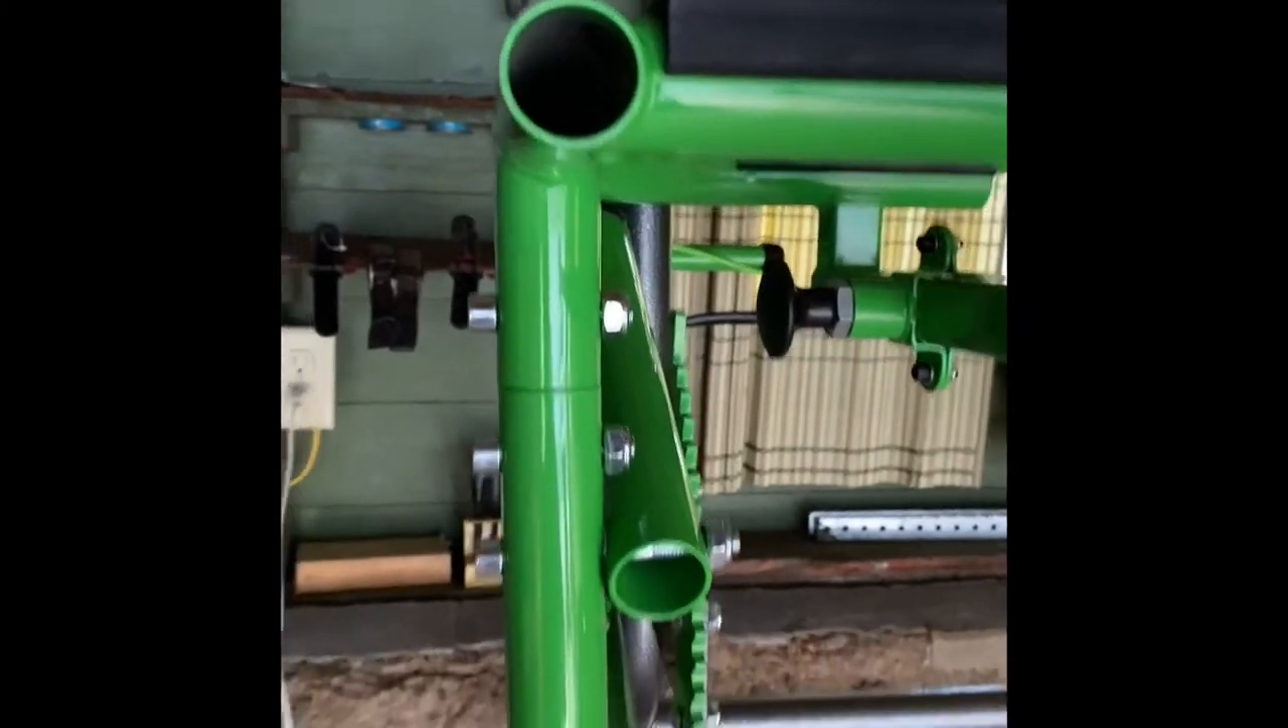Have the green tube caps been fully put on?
No.